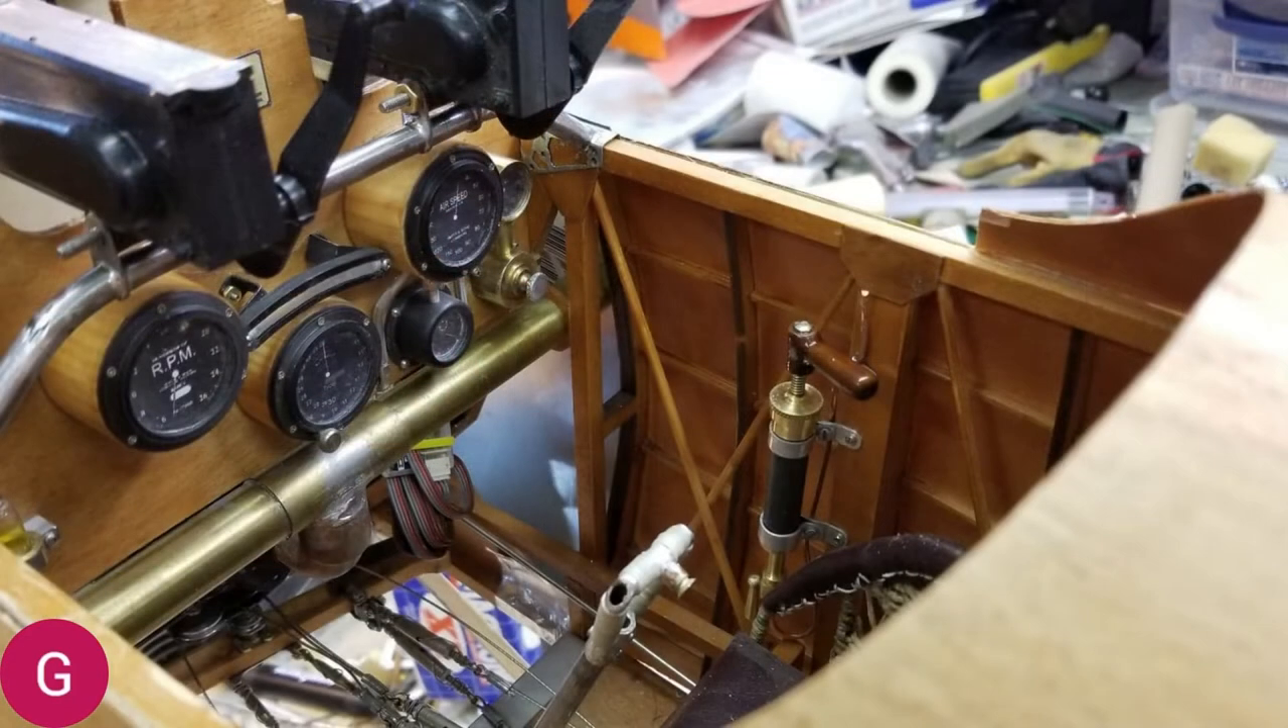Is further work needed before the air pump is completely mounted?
No.